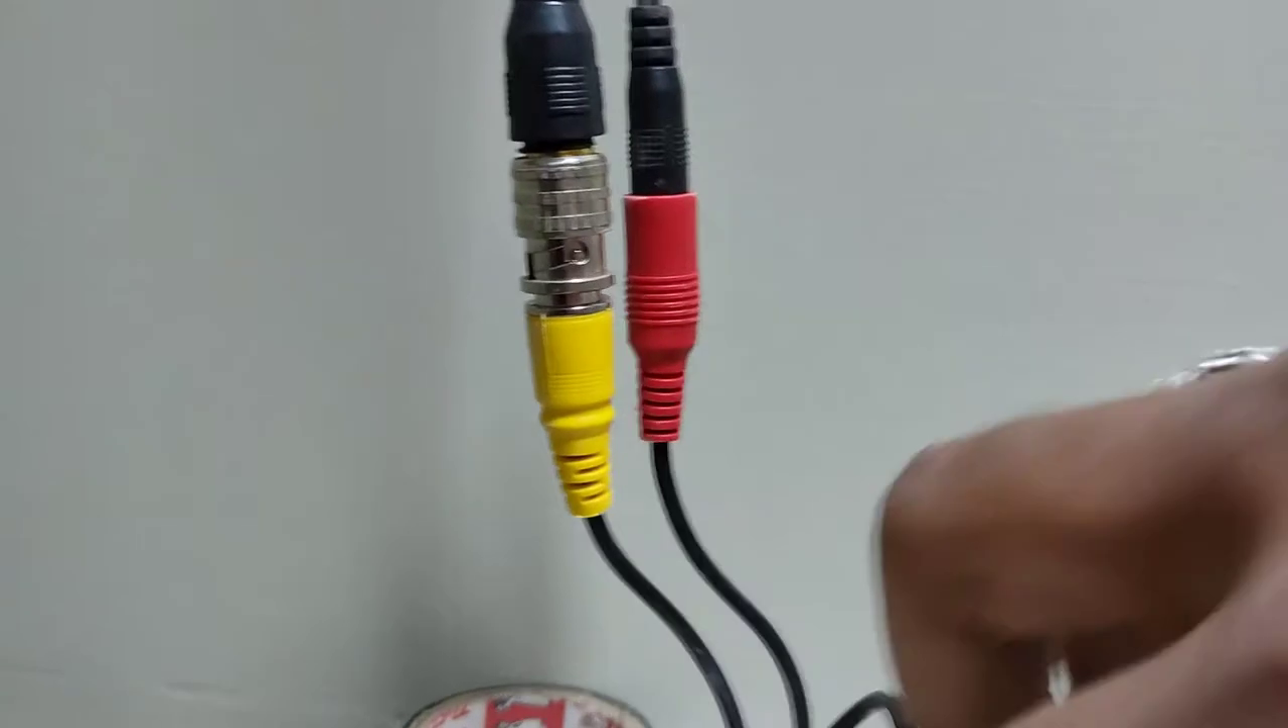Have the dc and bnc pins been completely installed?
Yes.